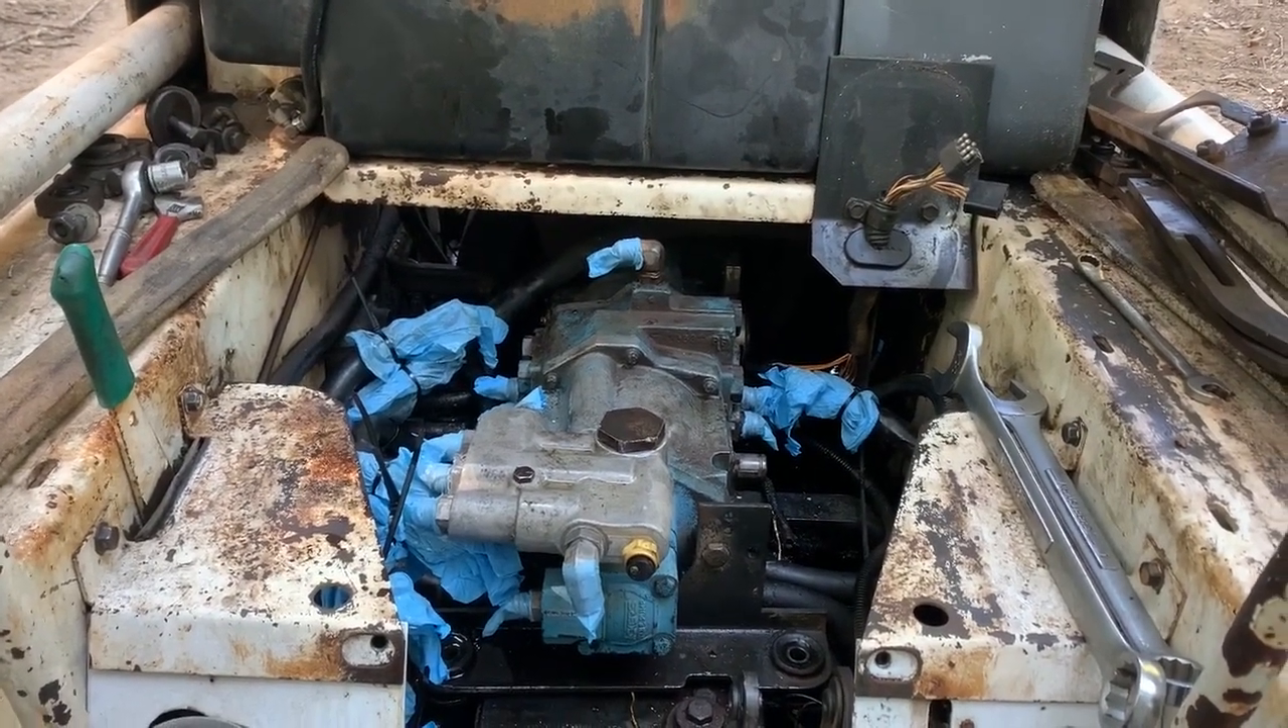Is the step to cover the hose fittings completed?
Yes.